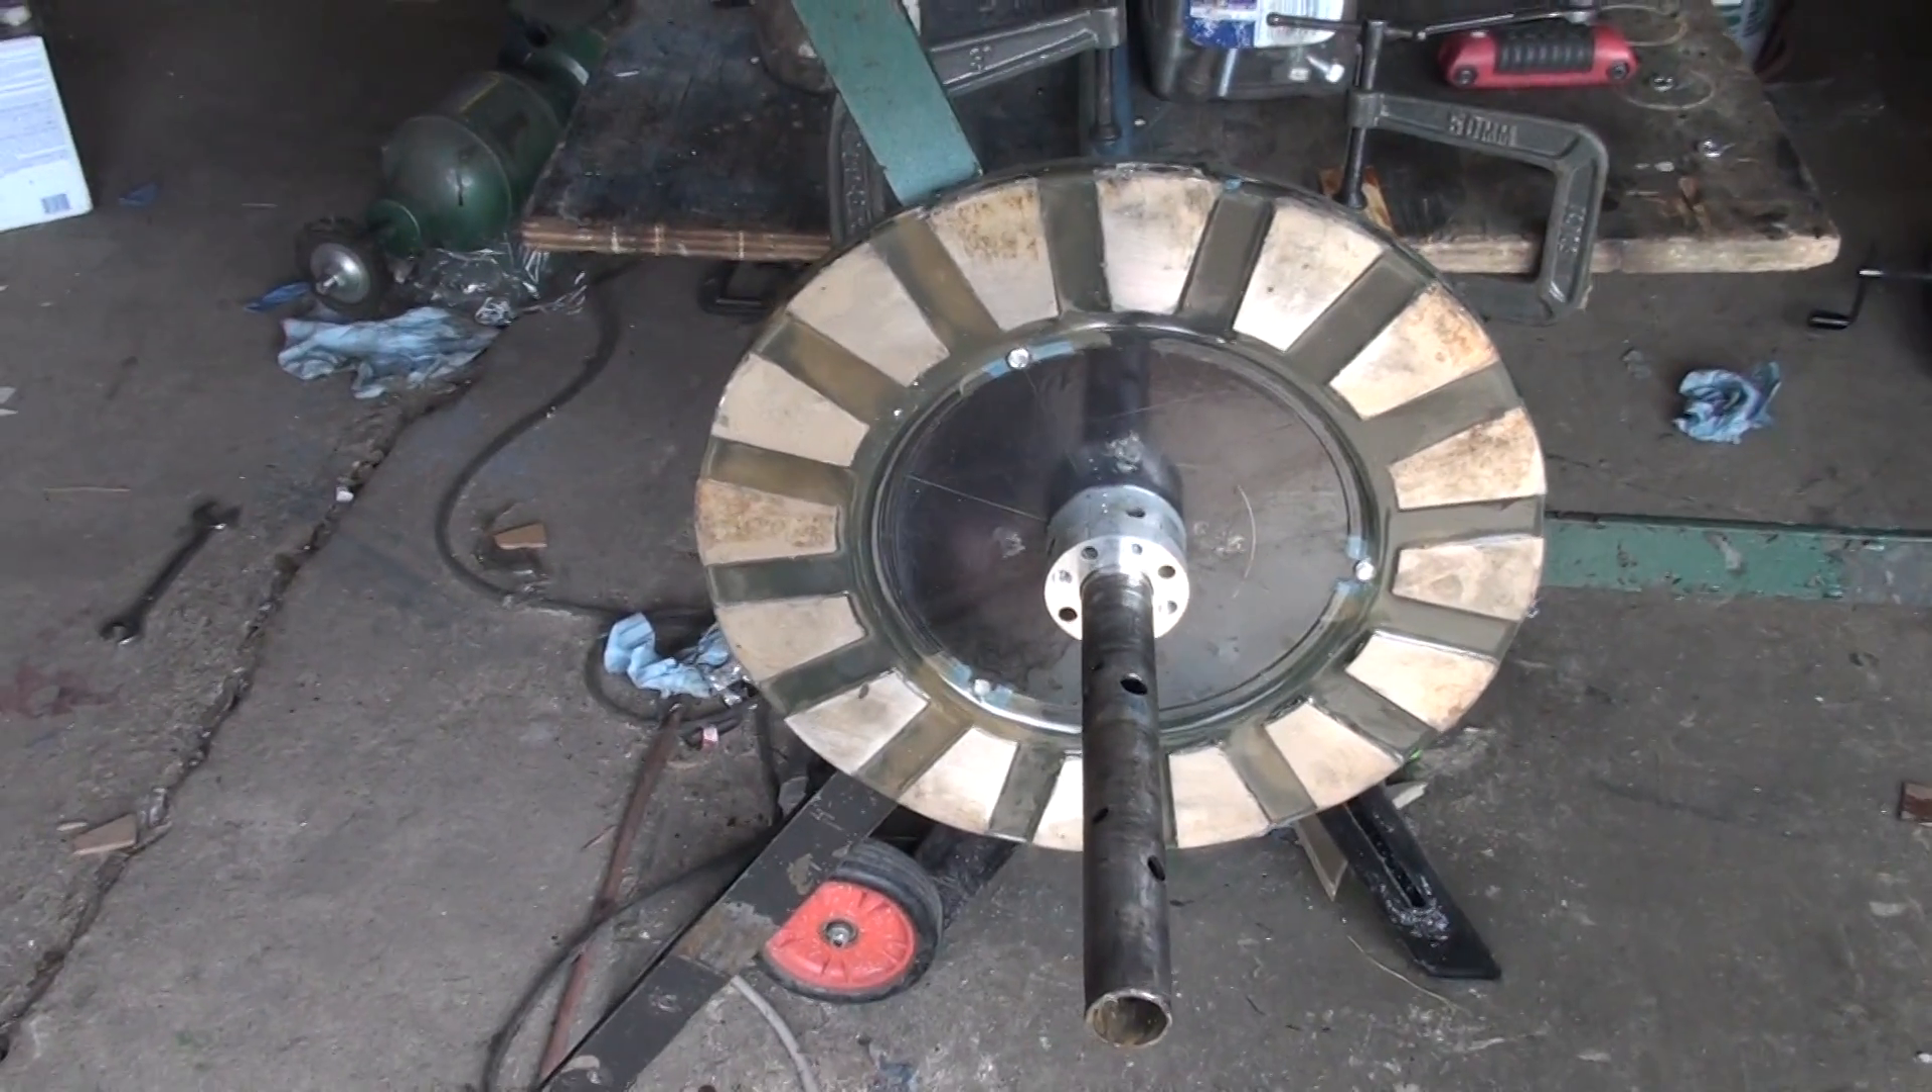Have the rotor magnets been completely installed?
Yes.